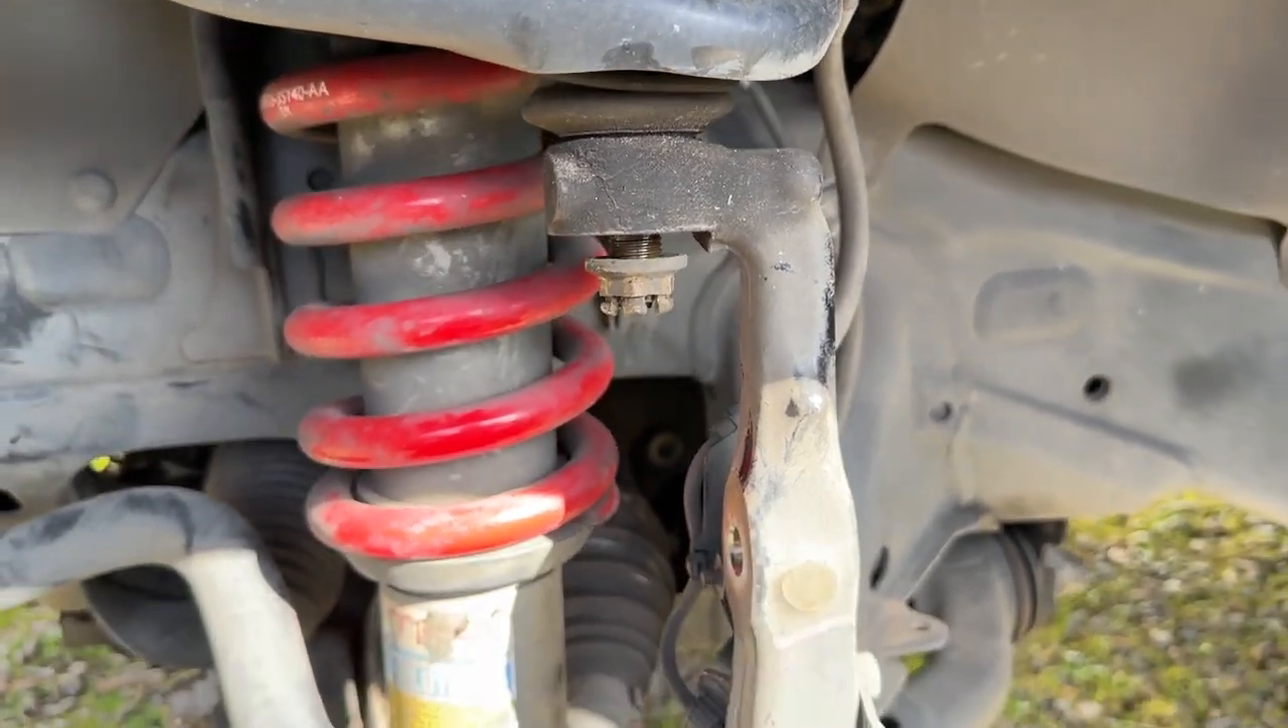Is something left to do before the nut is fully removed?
Yes.